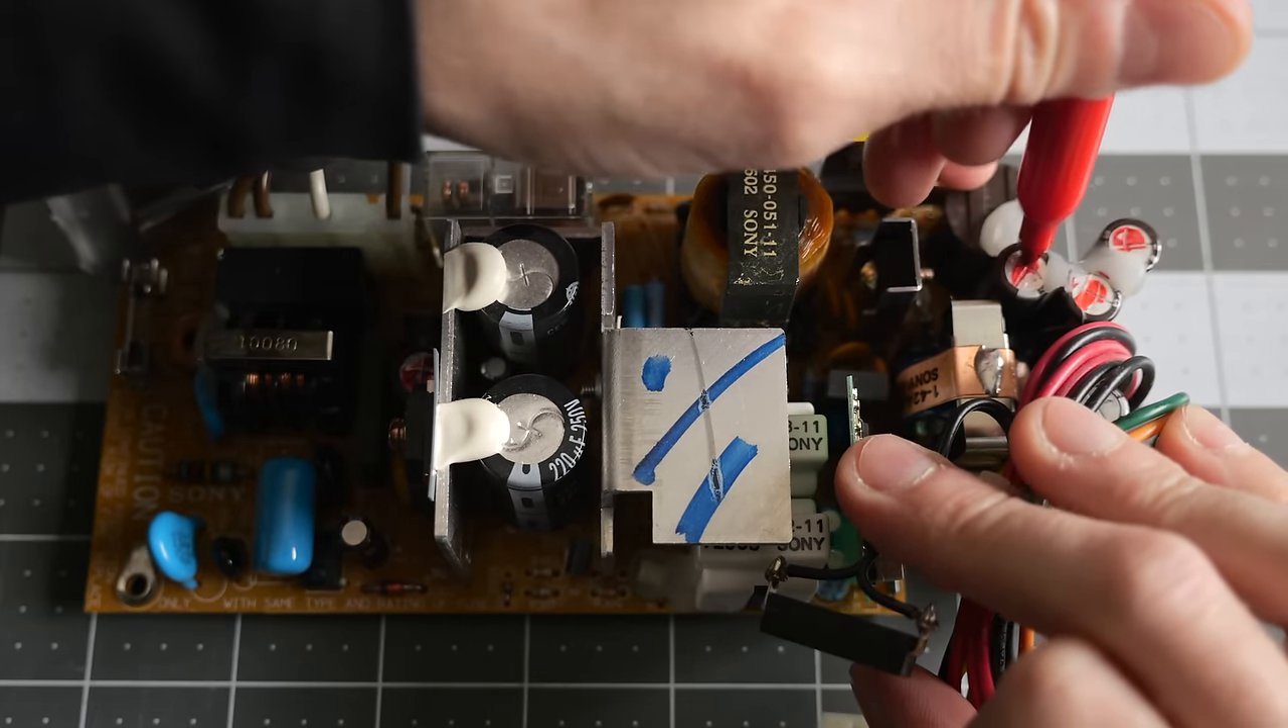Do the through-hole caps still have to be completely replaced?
Yes.